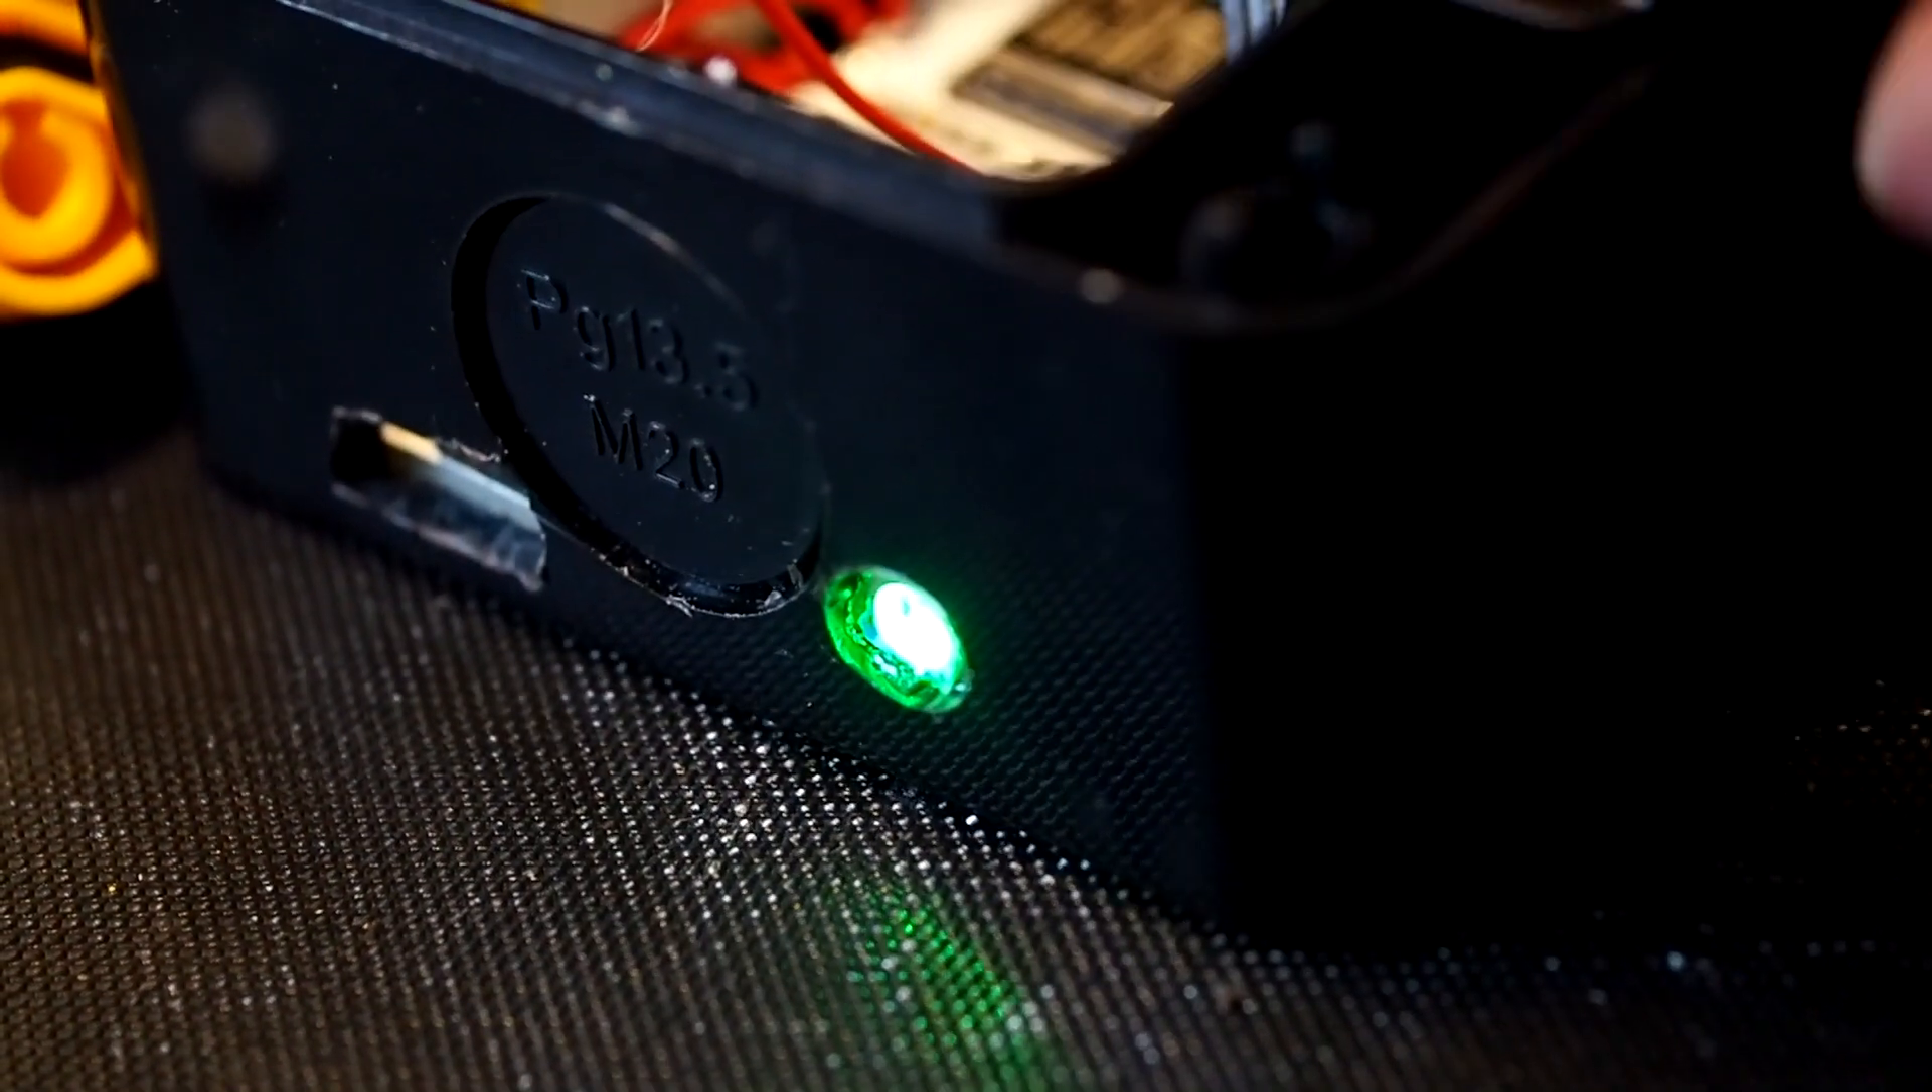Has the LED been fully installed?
Yes.